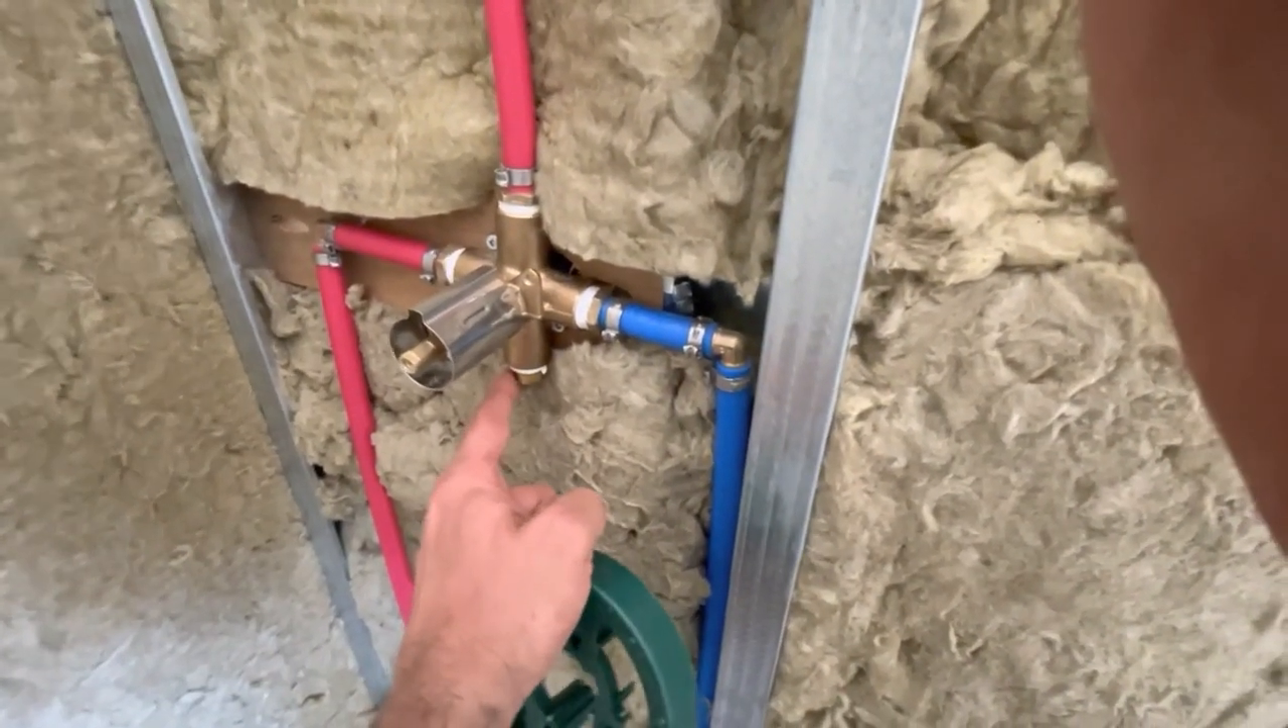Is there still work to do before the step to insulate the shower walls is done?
No.